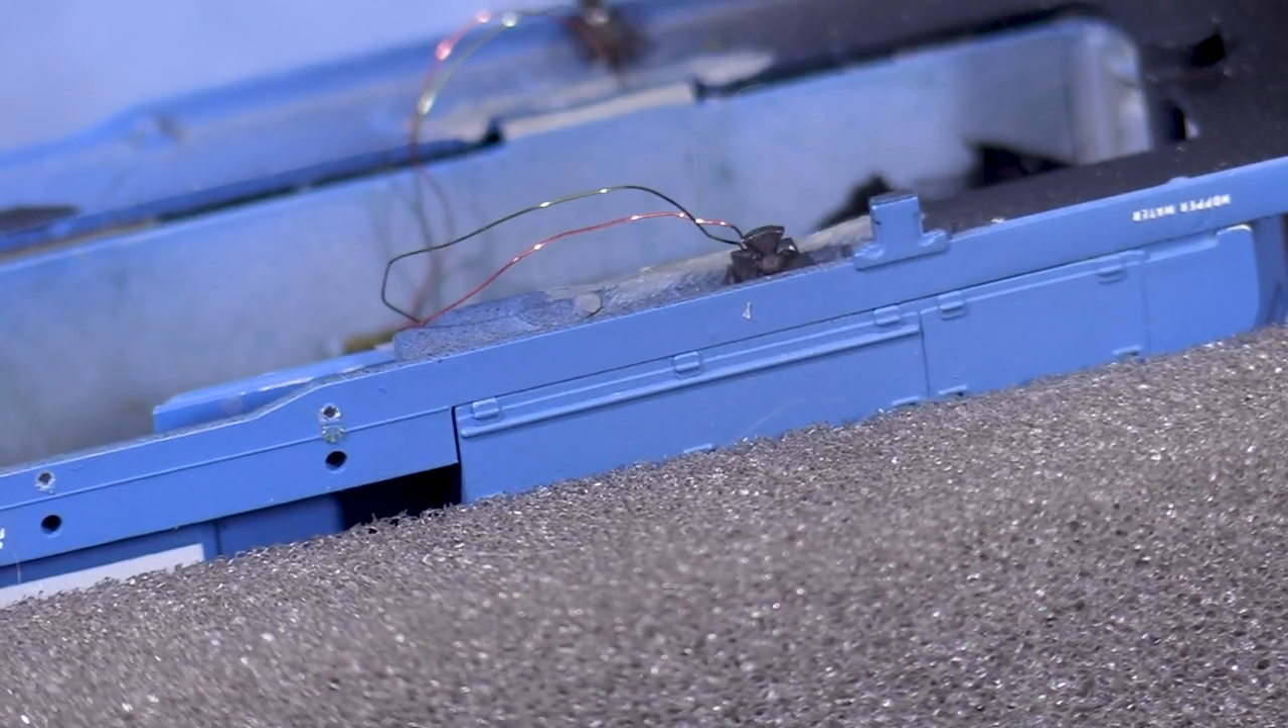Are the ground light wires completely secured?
No.